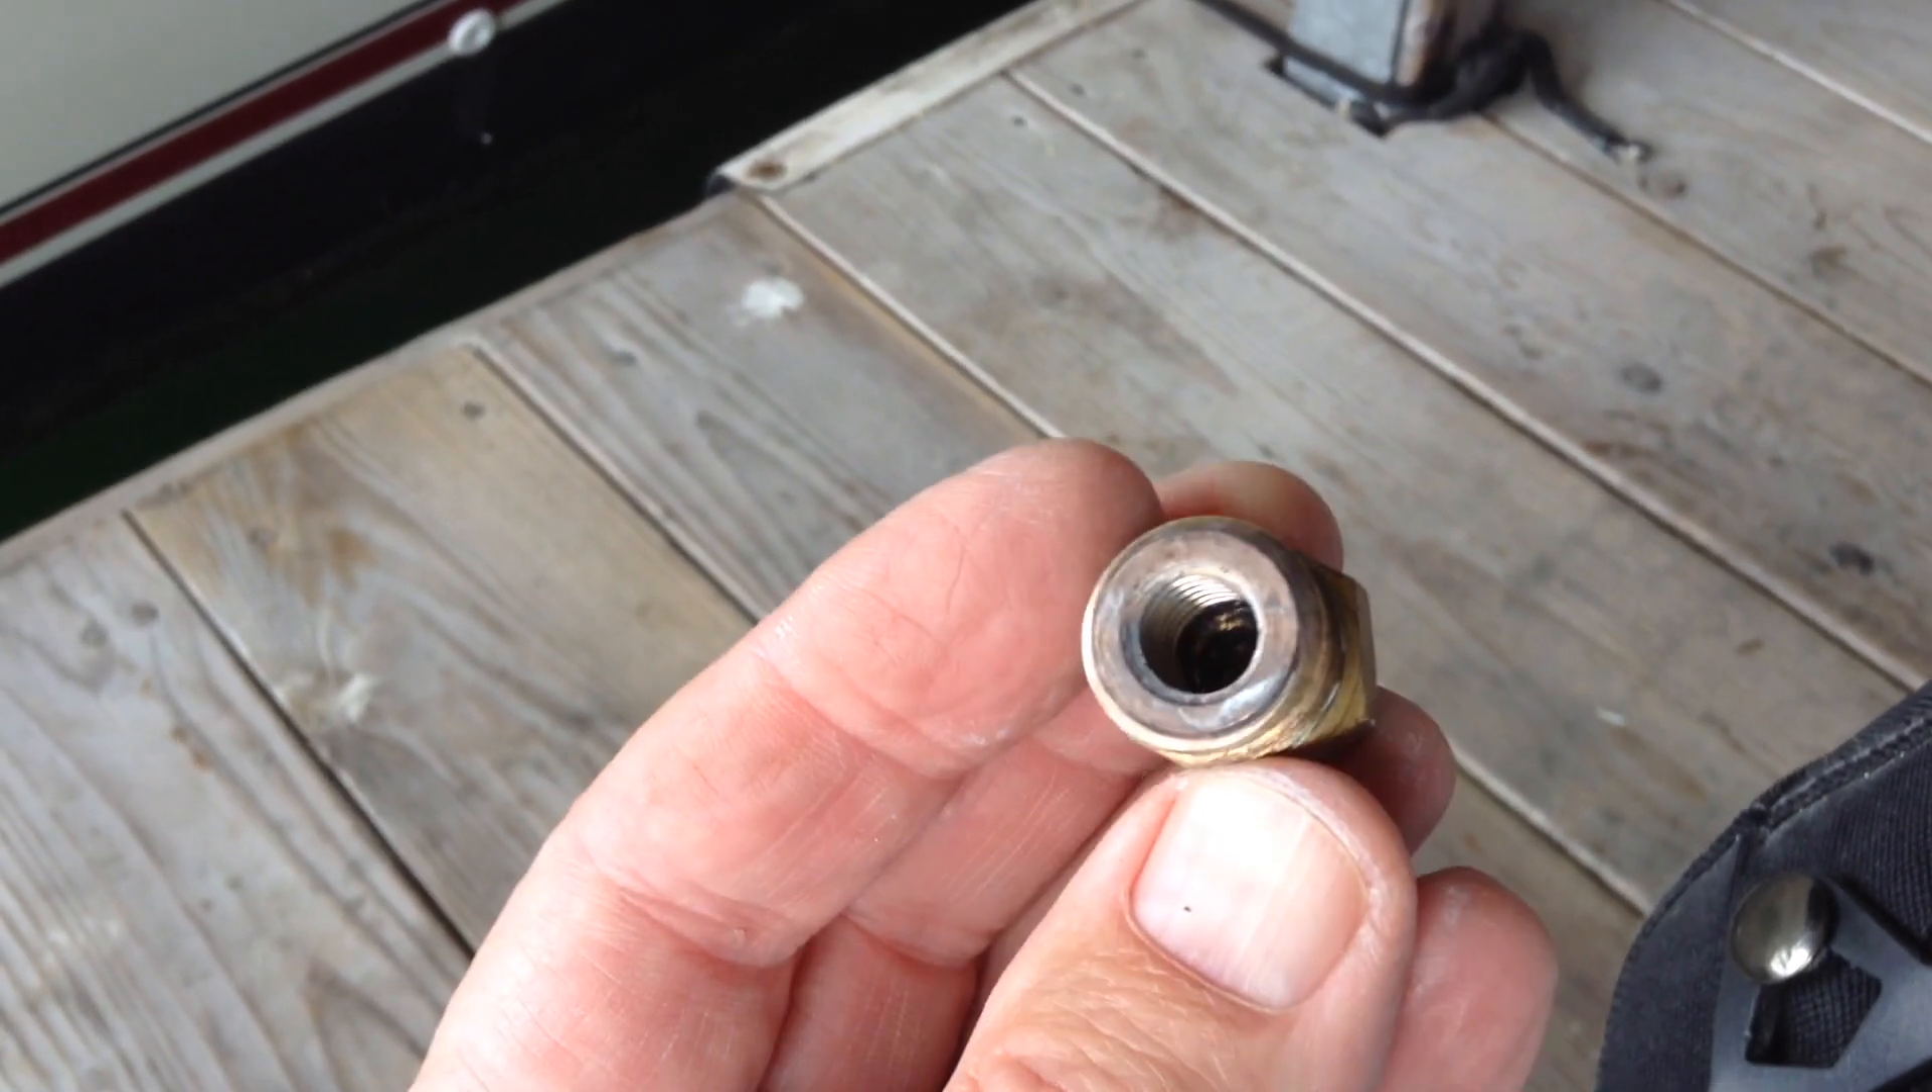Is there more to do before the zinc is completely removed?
No.